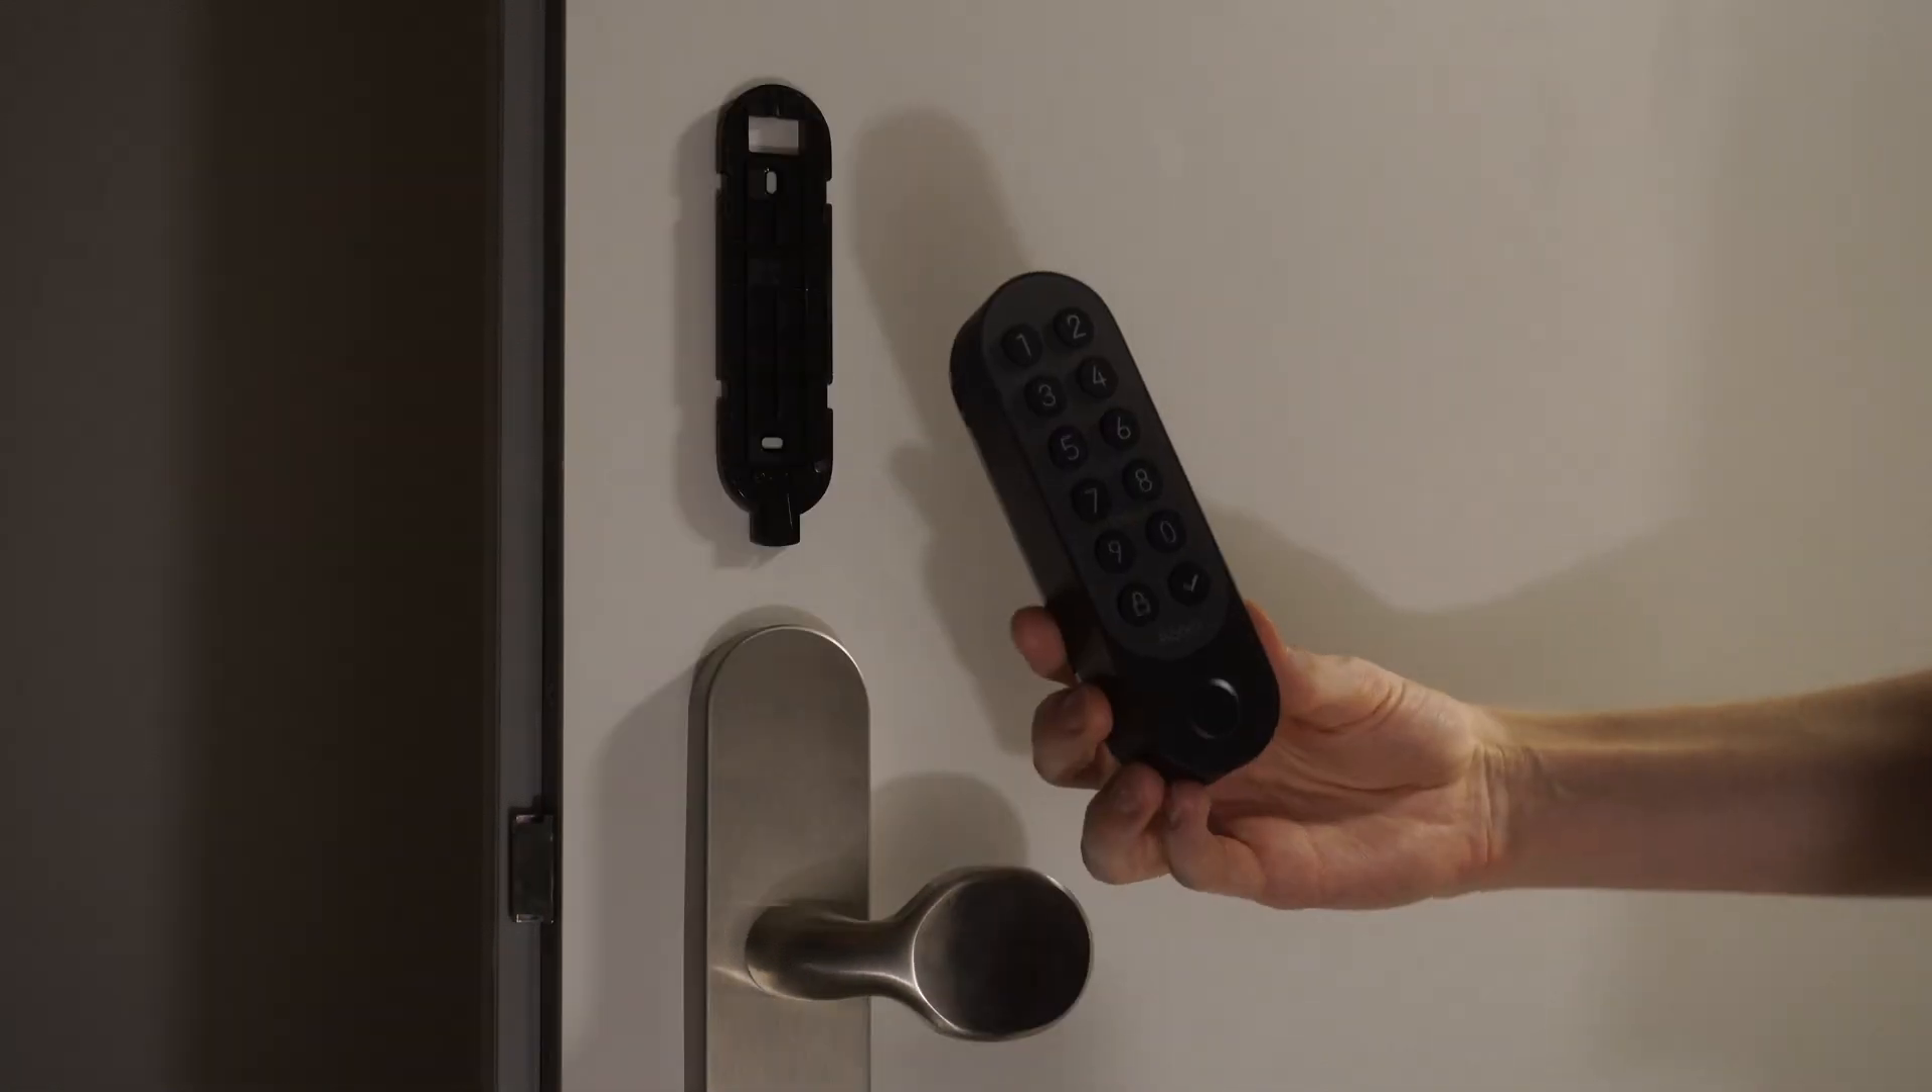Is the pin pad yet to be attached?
Yes.